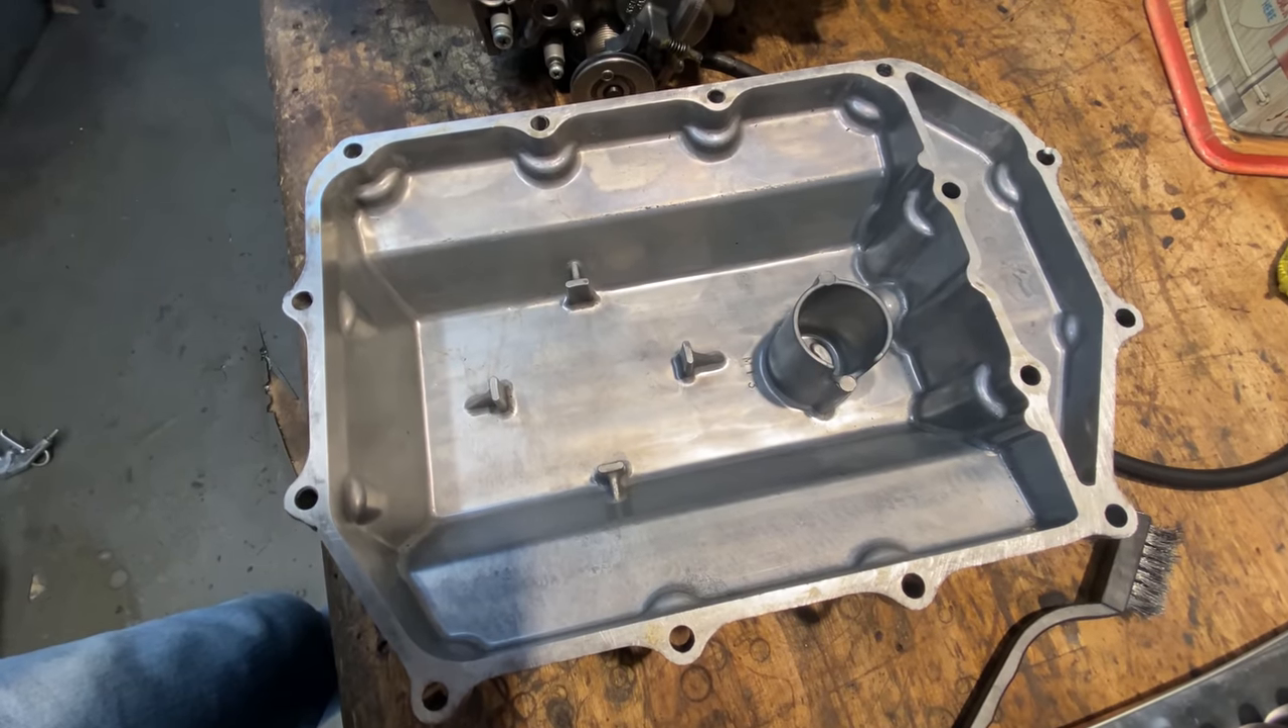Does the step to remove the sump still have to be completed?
No.